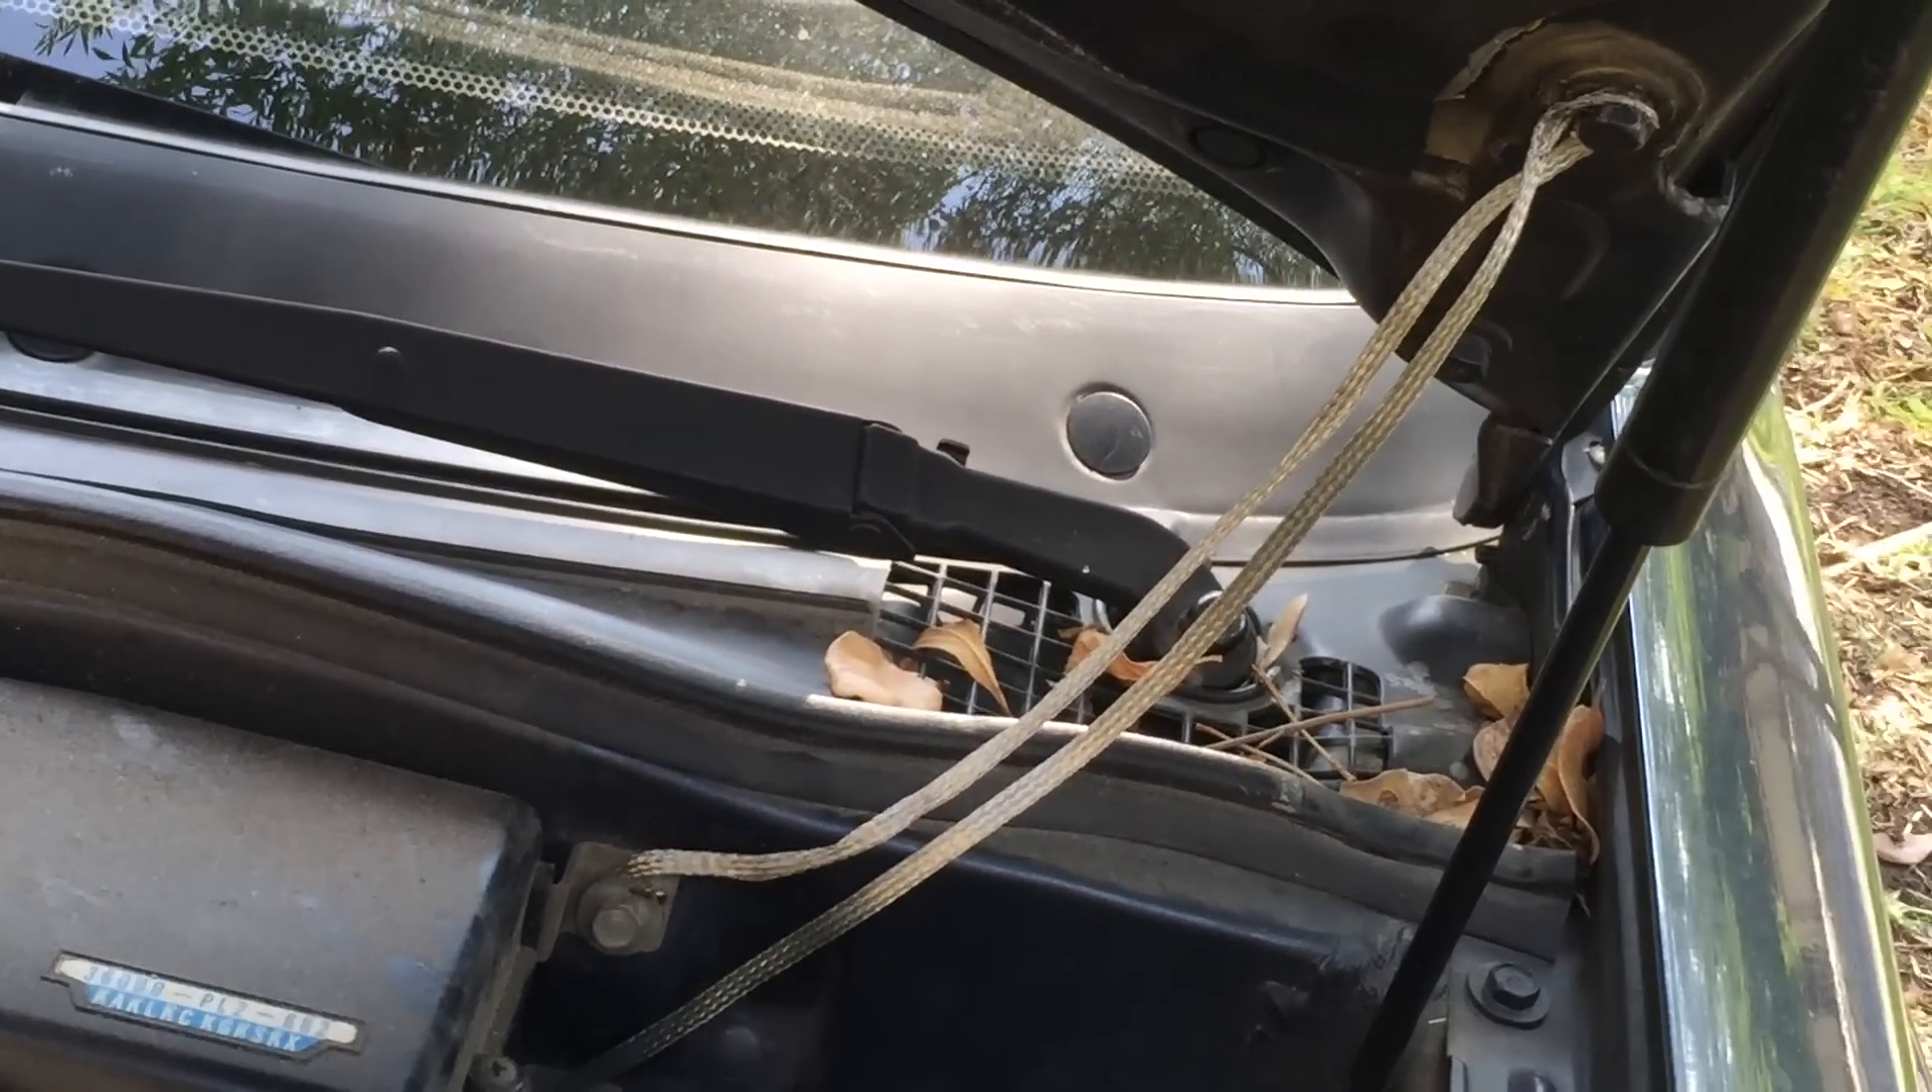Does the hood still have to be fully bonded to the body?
No.